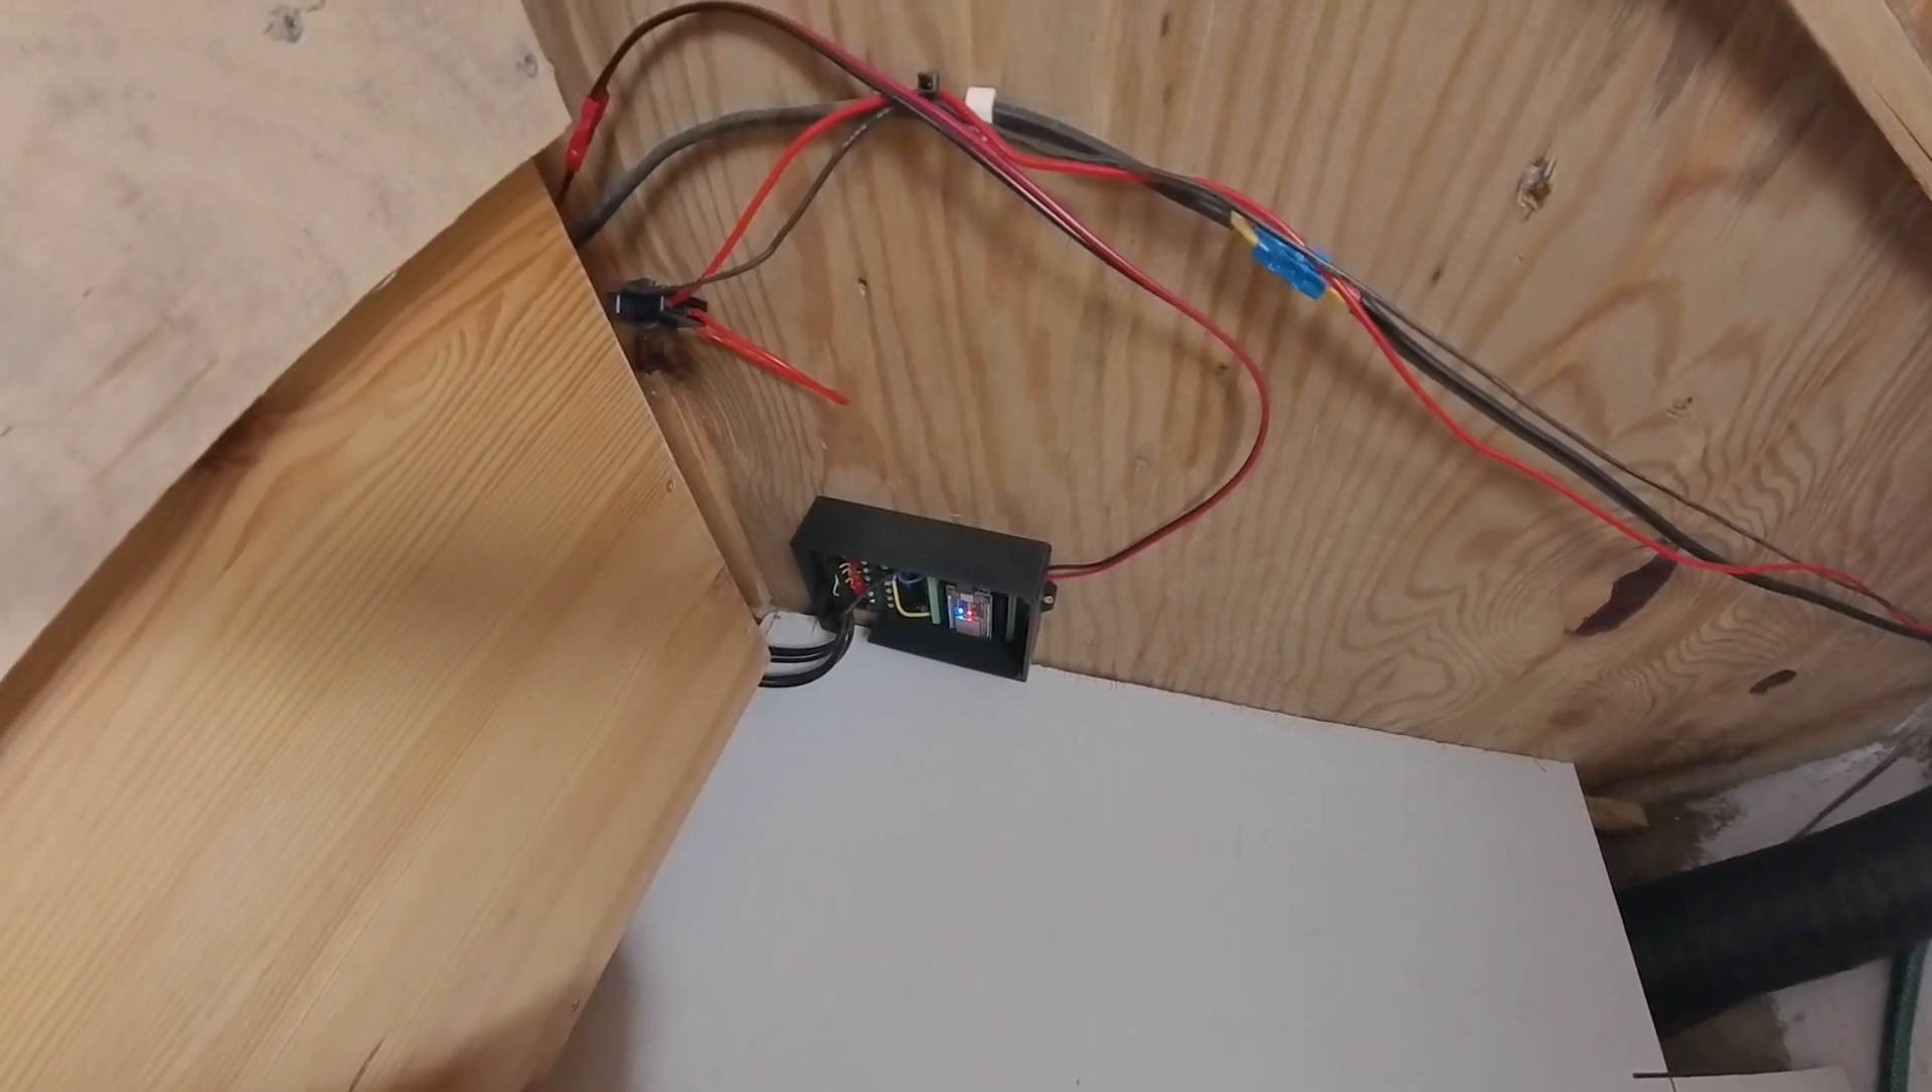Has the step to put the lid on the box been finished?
No.